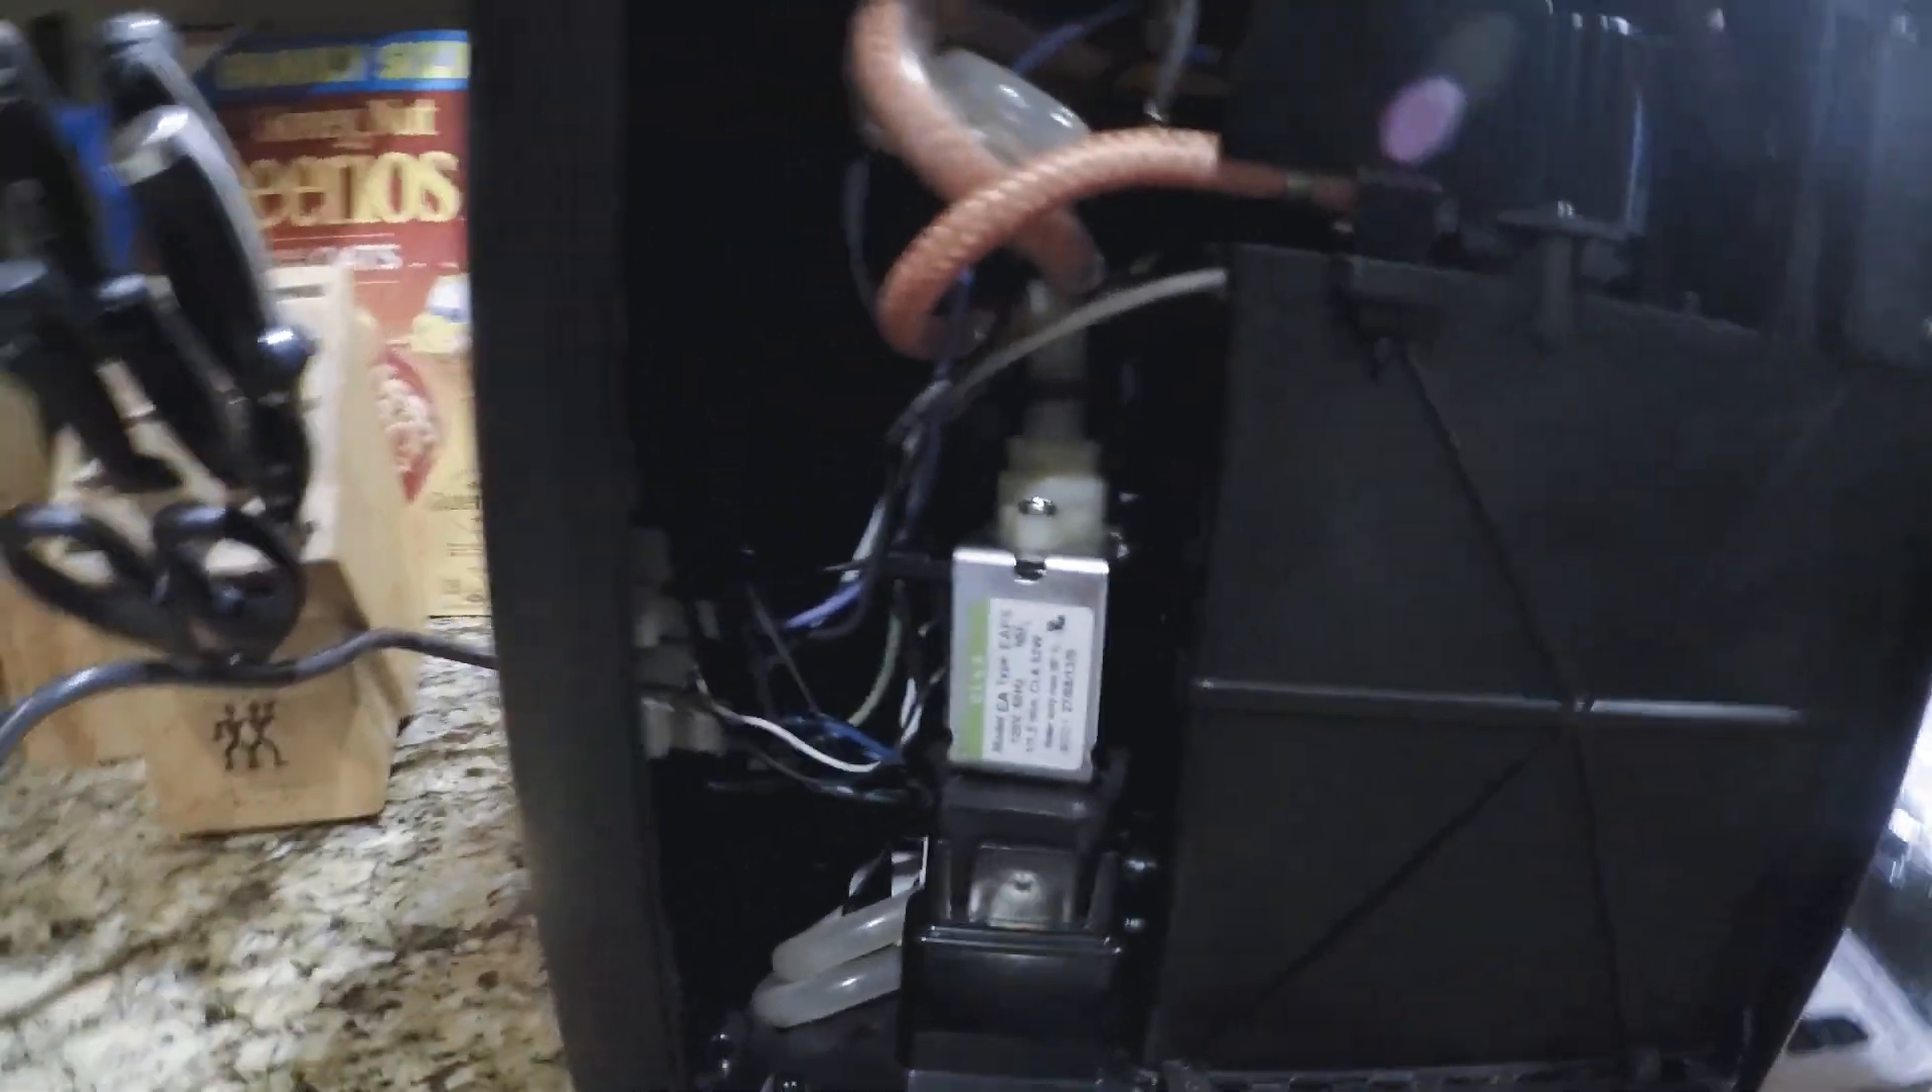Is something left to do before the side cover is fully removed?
No.